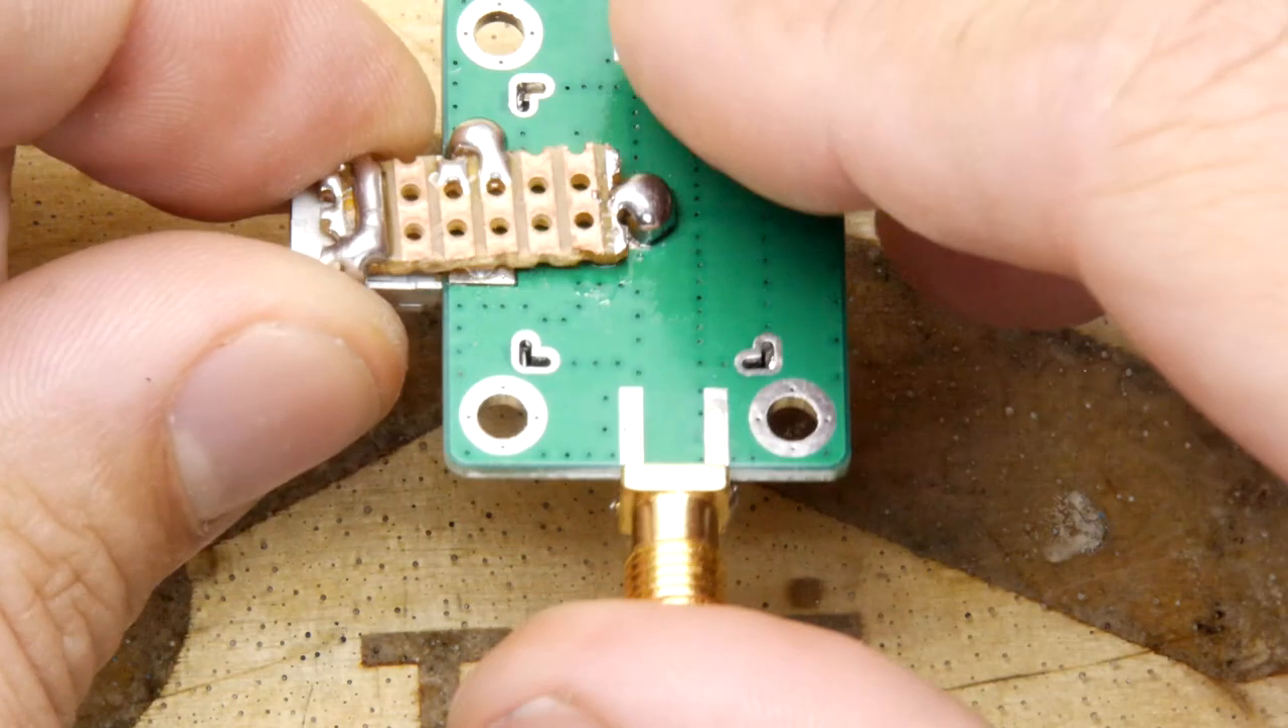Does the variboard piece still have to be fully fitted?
No.